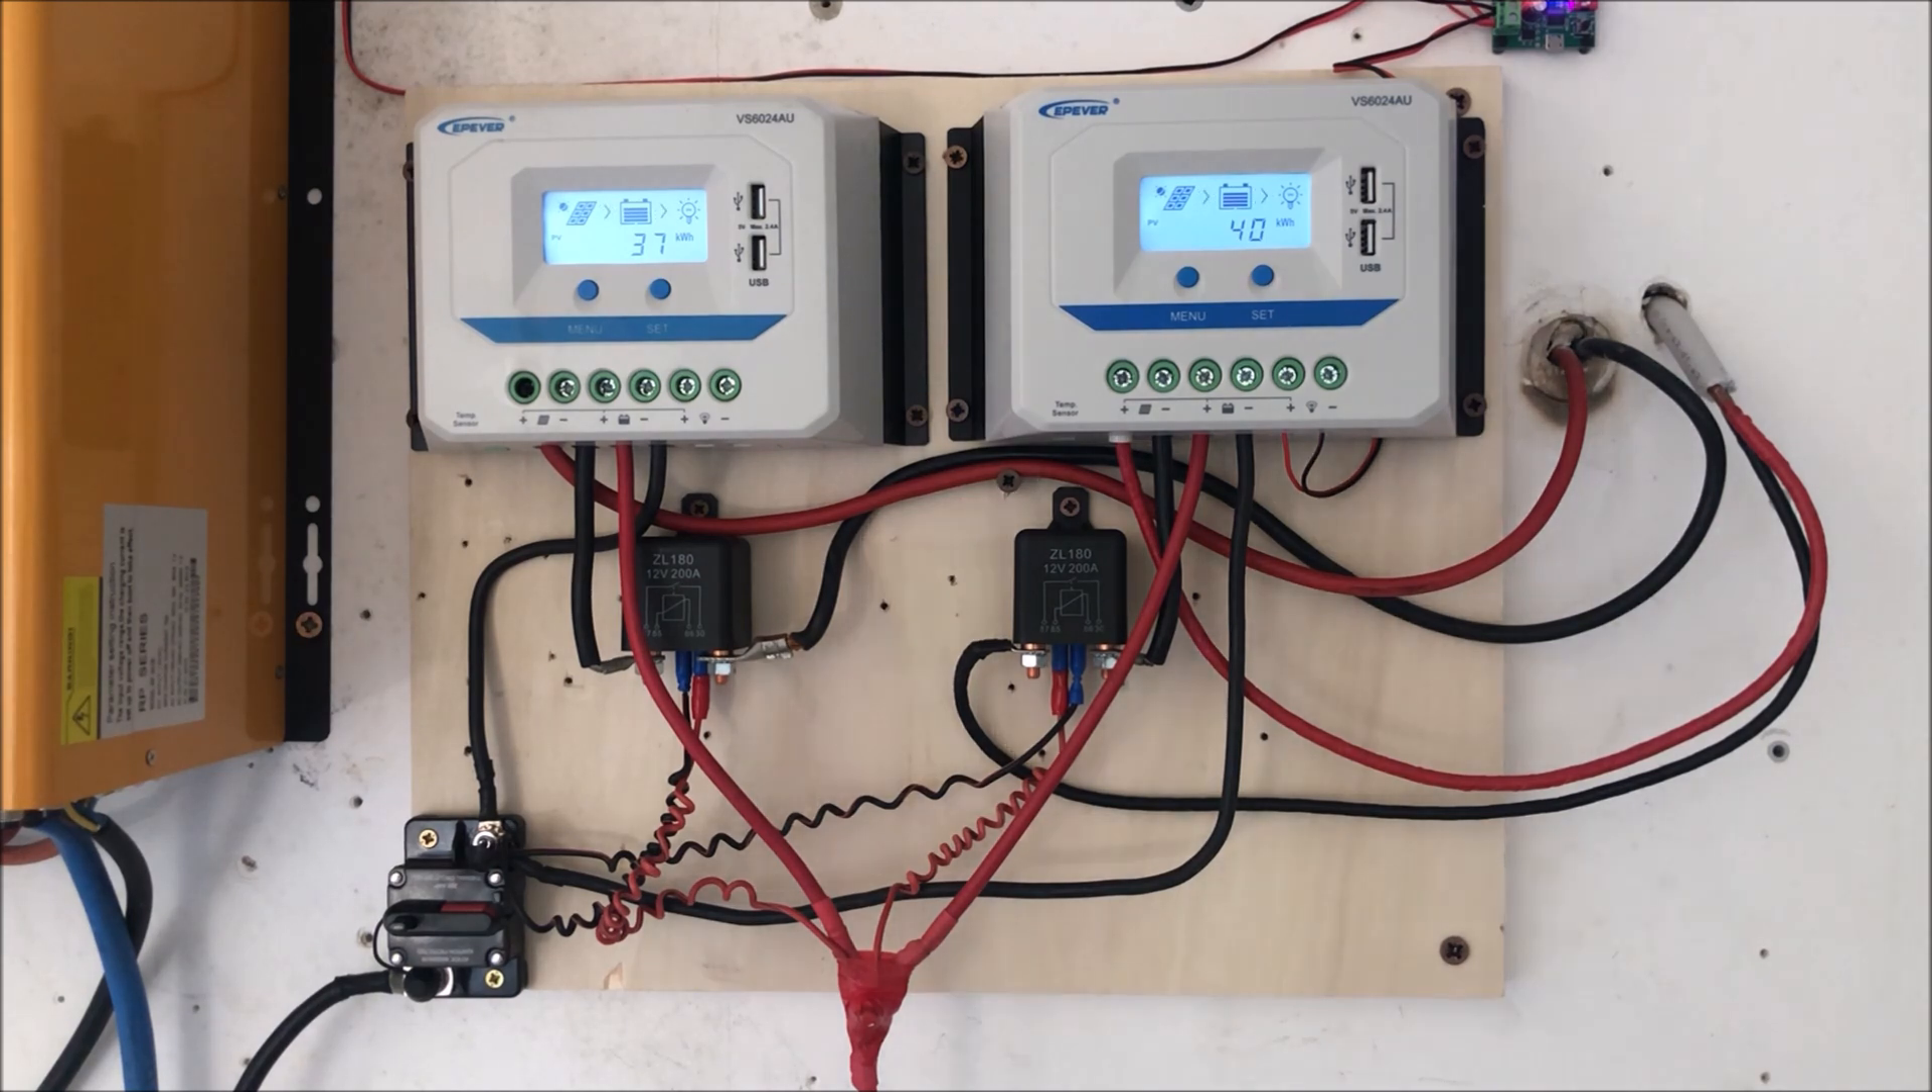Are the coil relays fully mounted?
Yes.